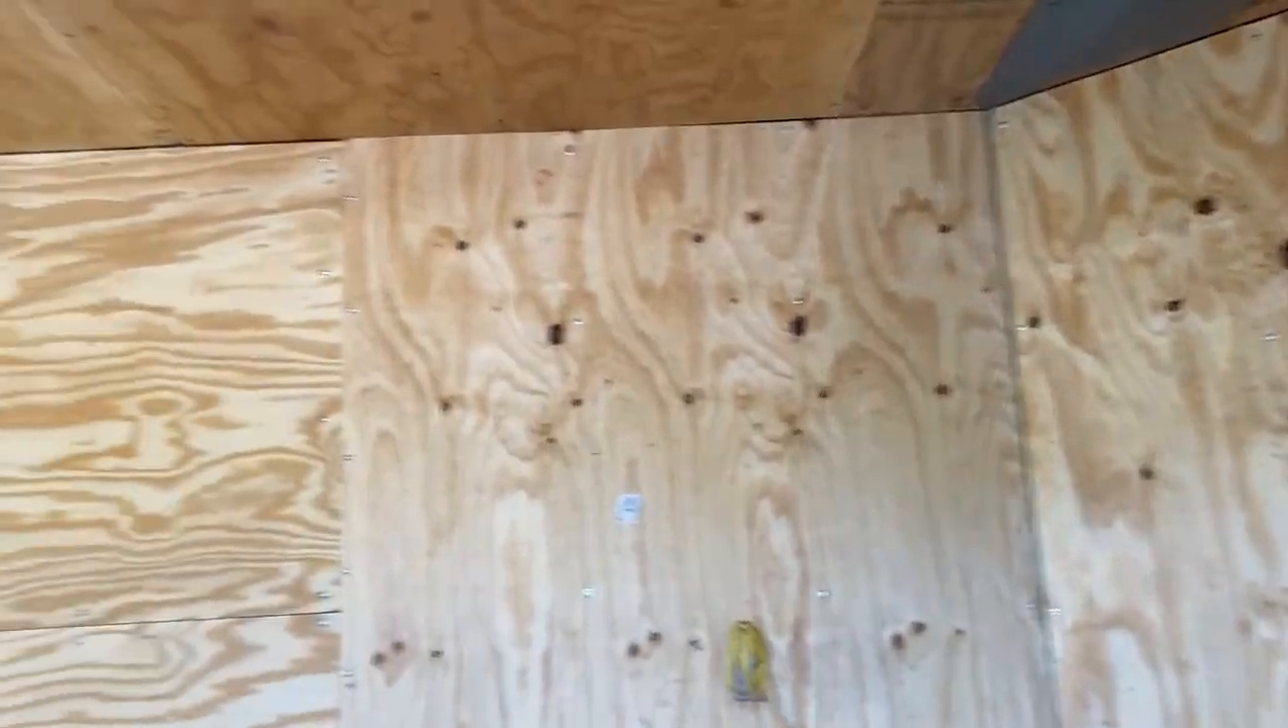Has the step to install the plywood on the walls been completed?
Yes.